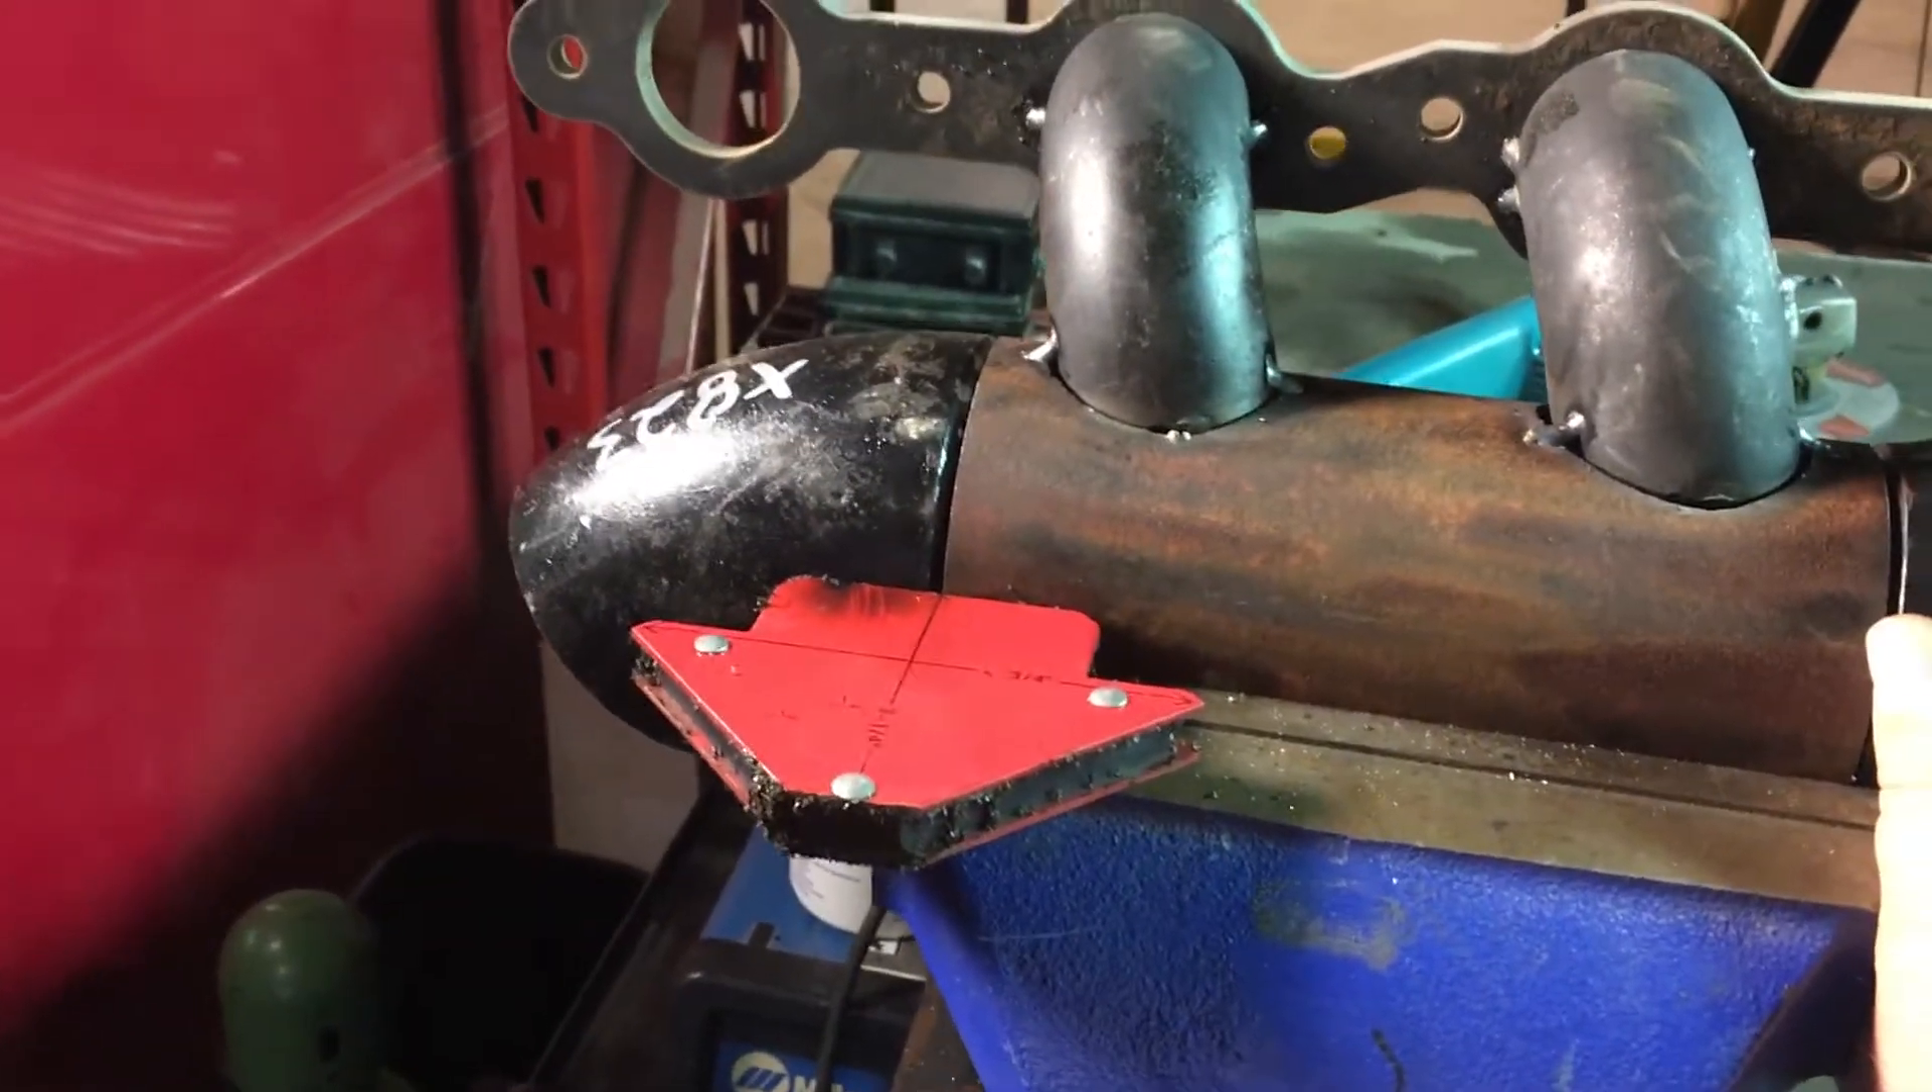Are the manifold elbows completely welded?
No.